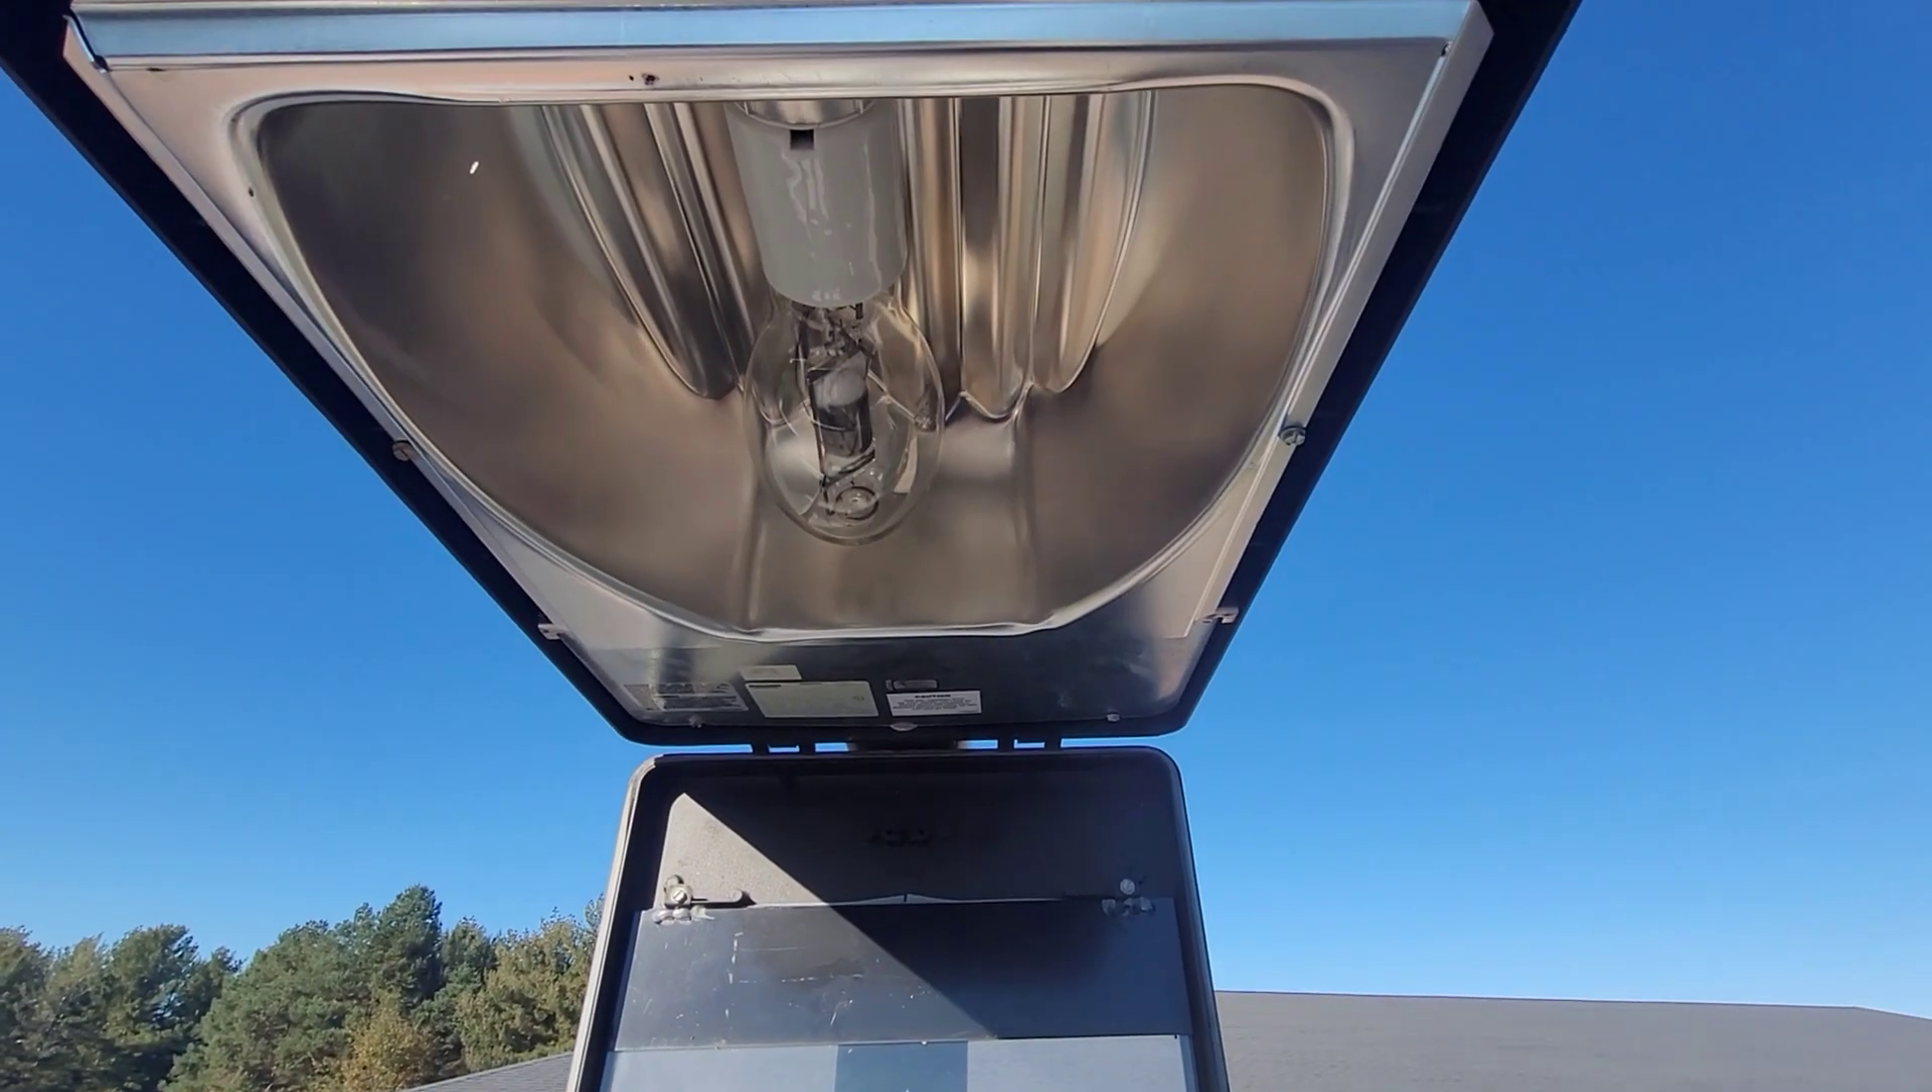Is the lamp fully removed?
No.